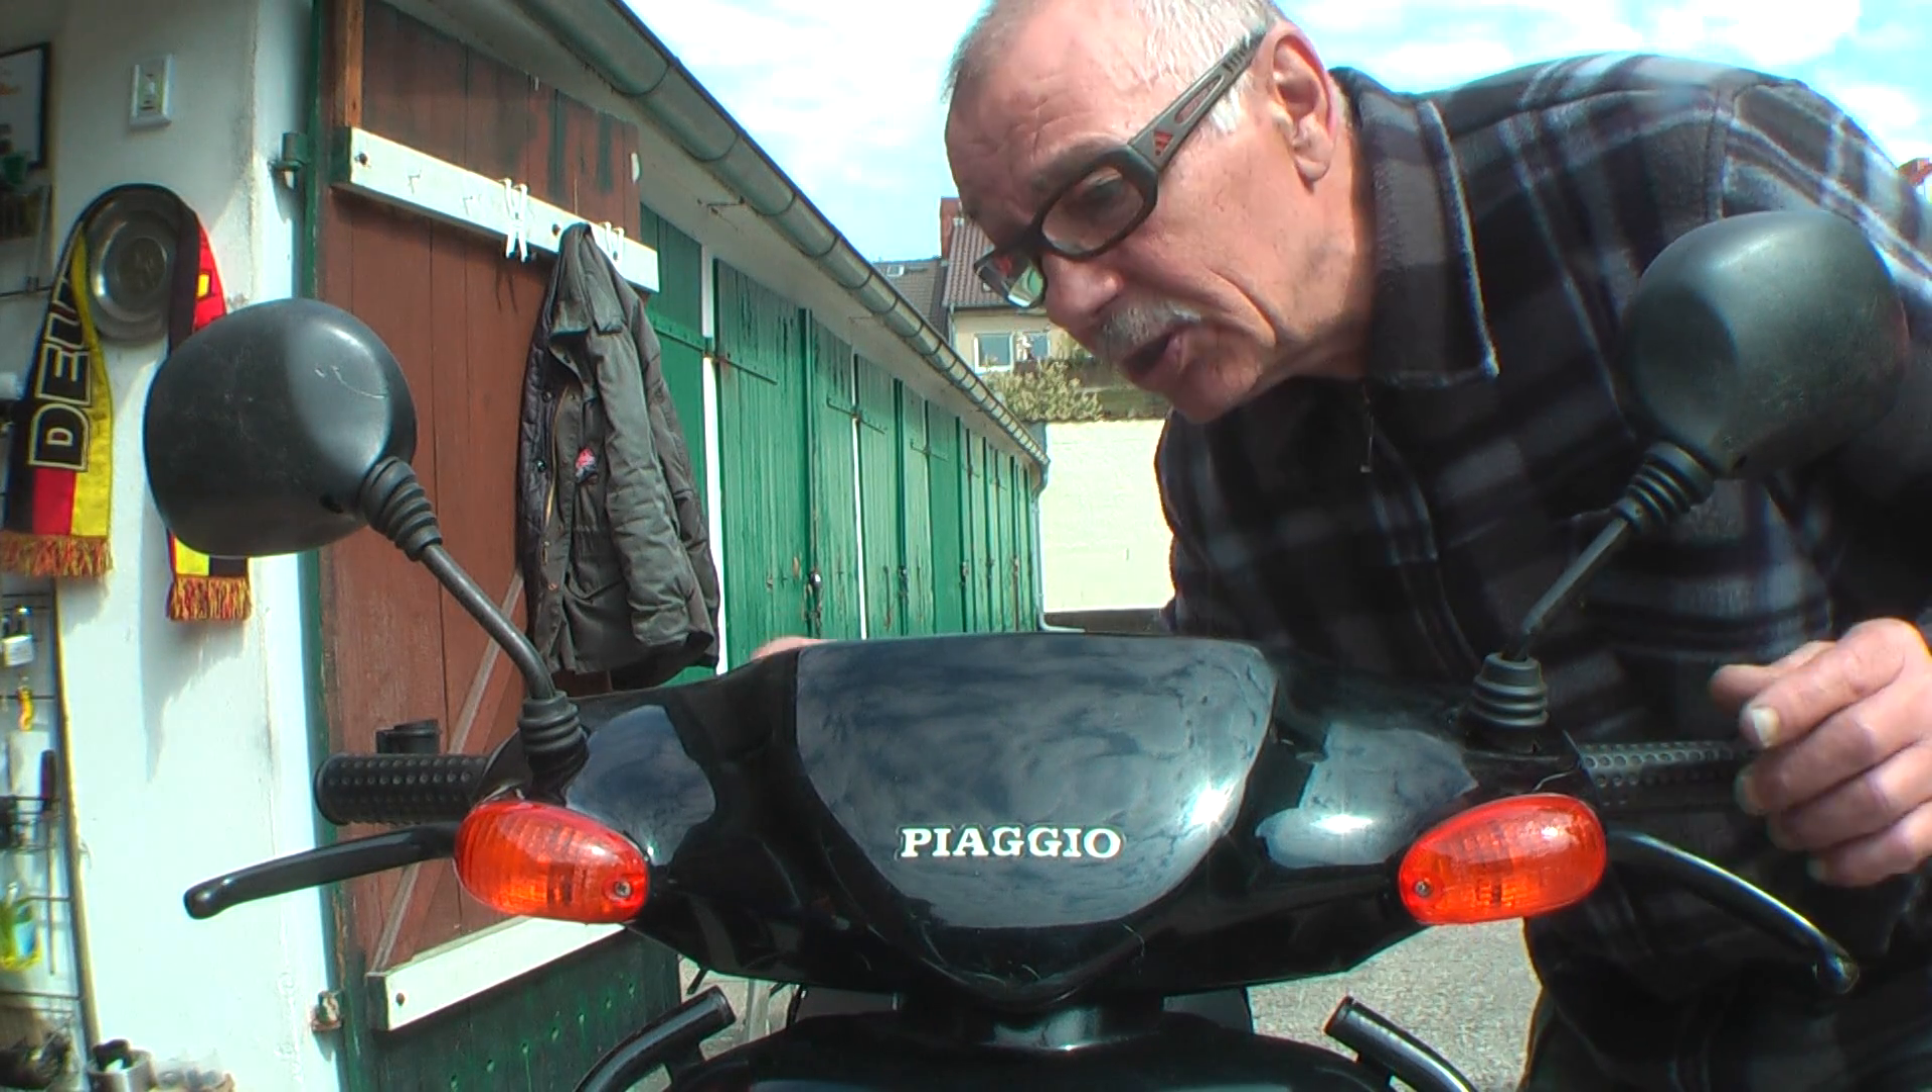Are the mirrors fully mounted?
Yes.